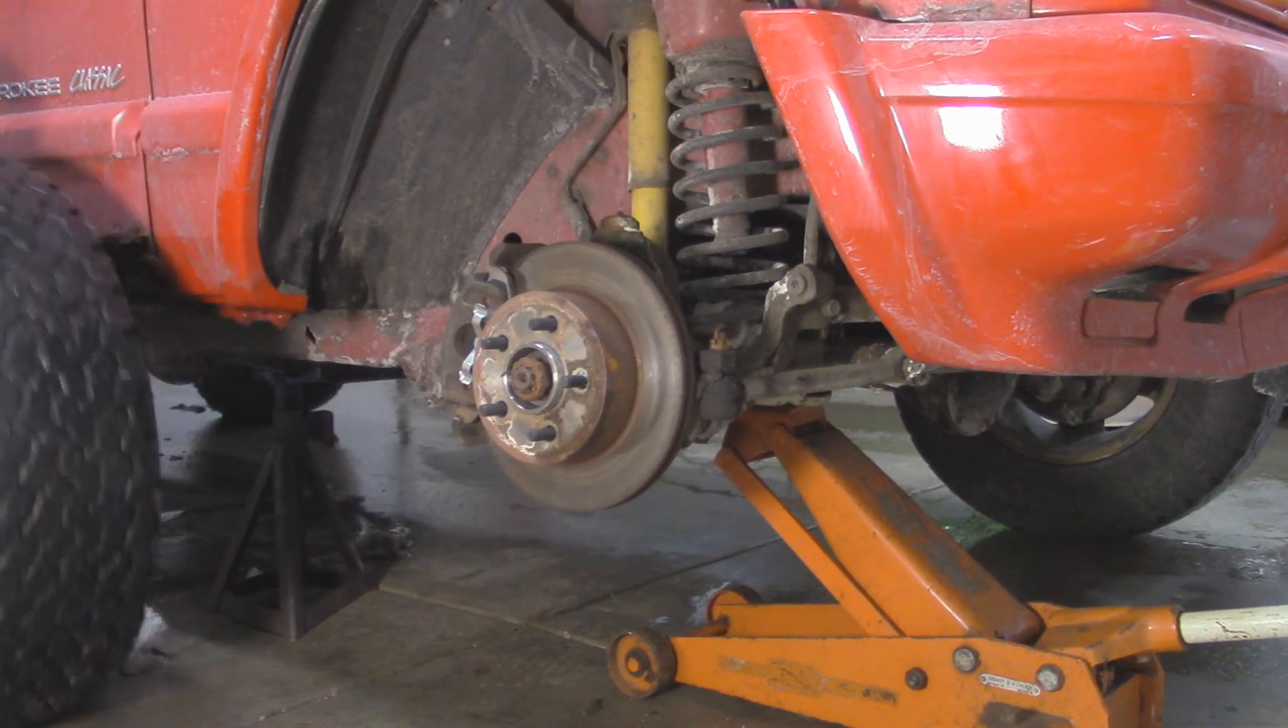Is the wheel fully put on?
No.